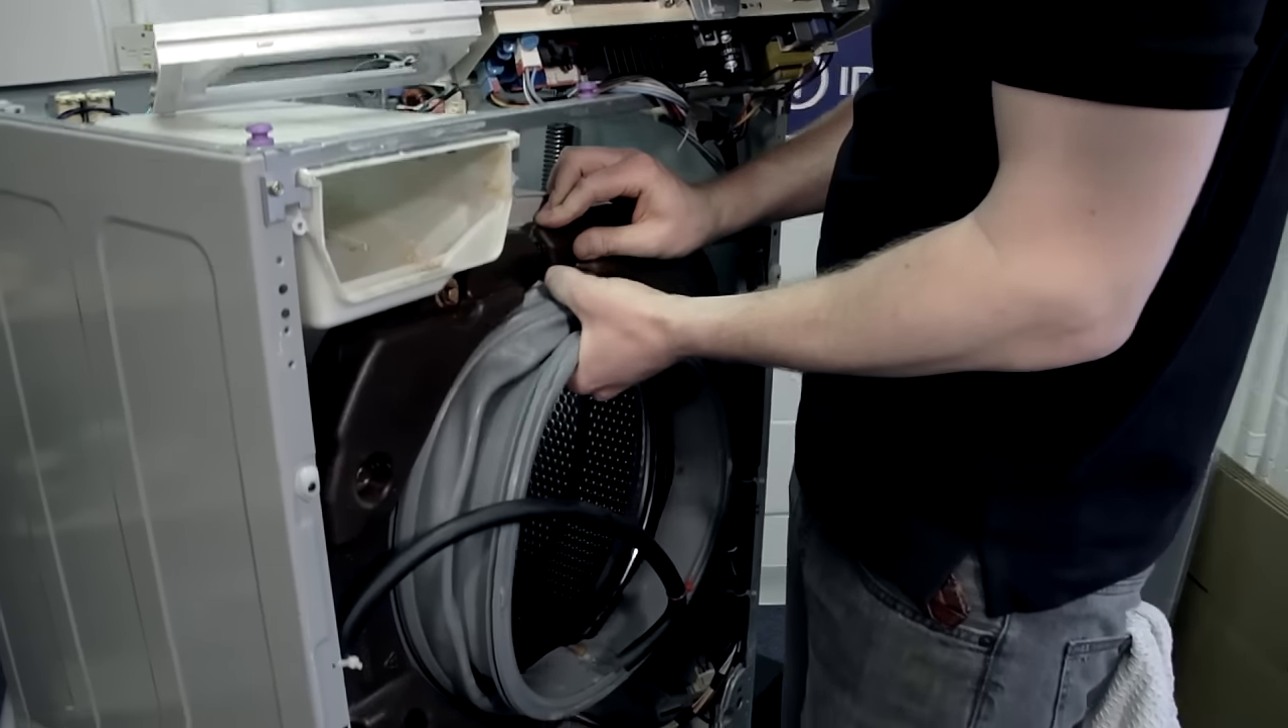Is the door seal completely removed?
No.